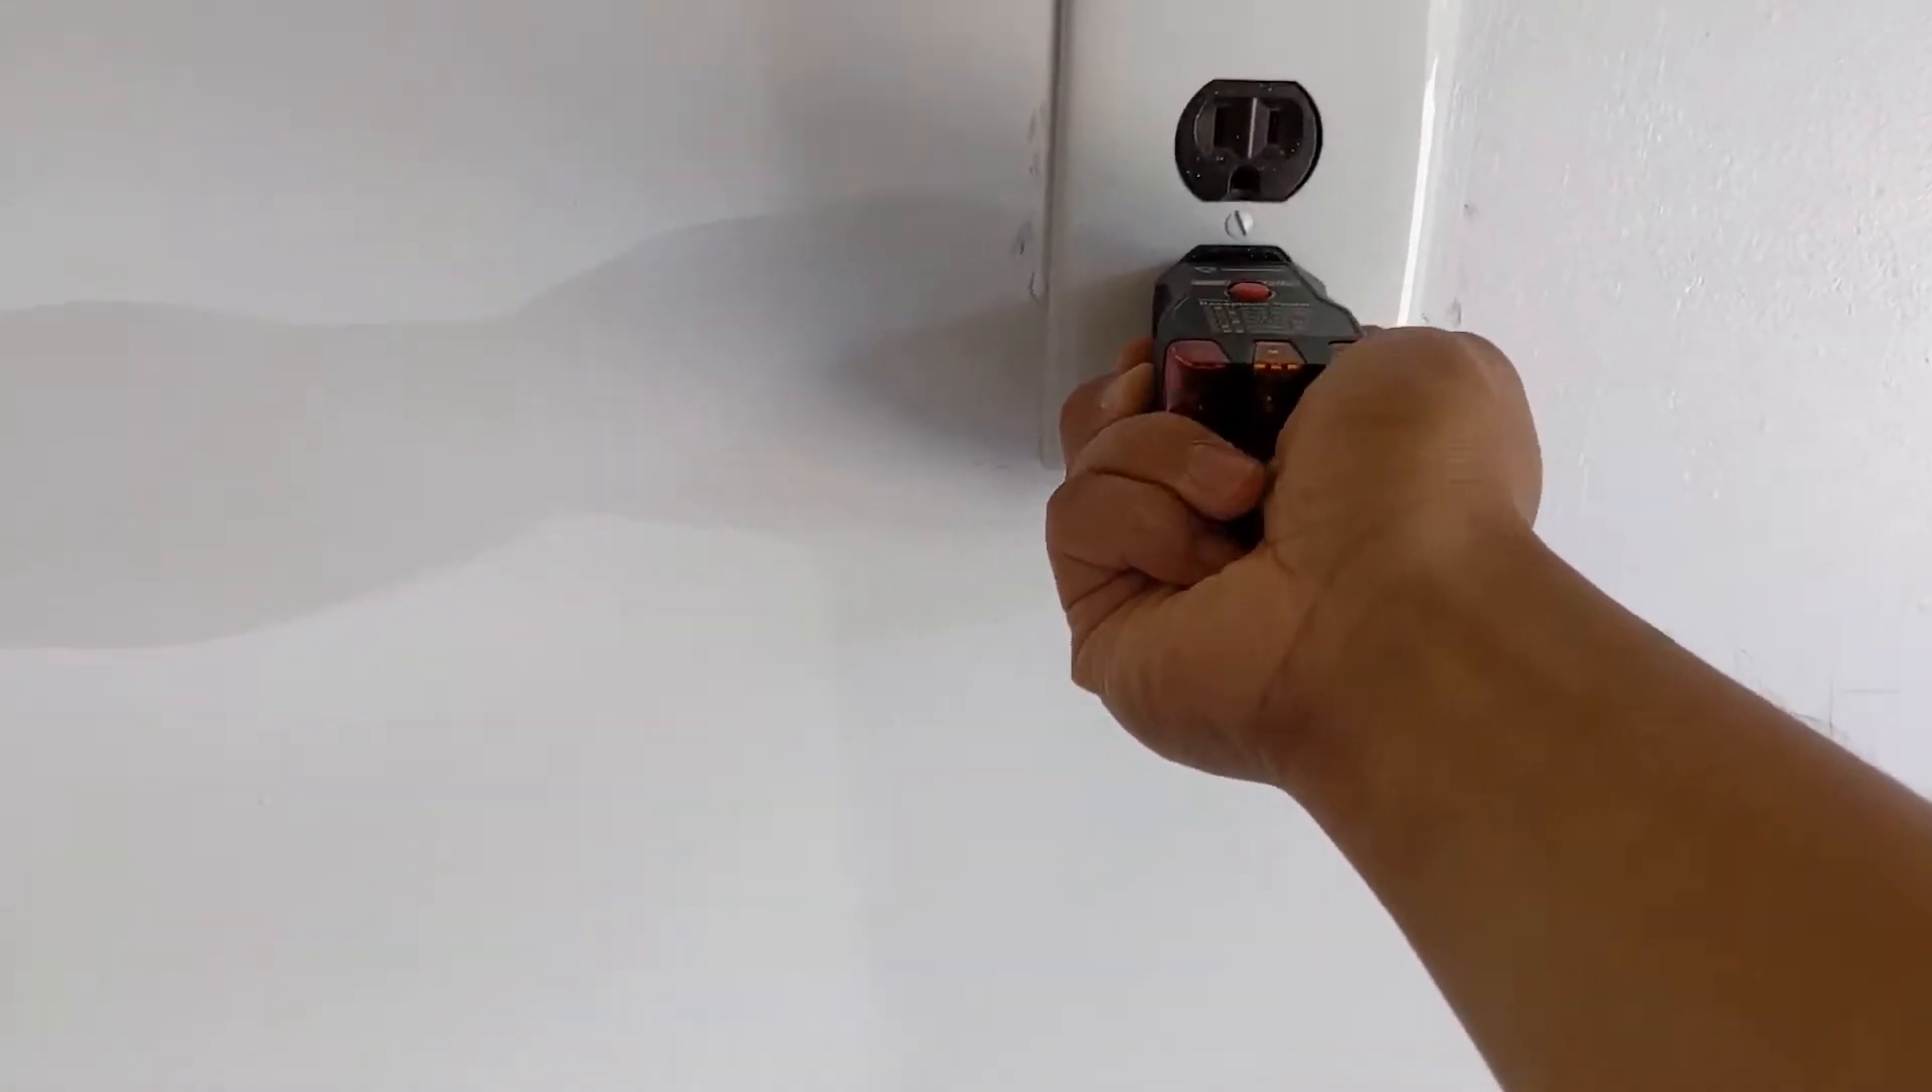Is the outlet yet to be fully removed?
Yes.